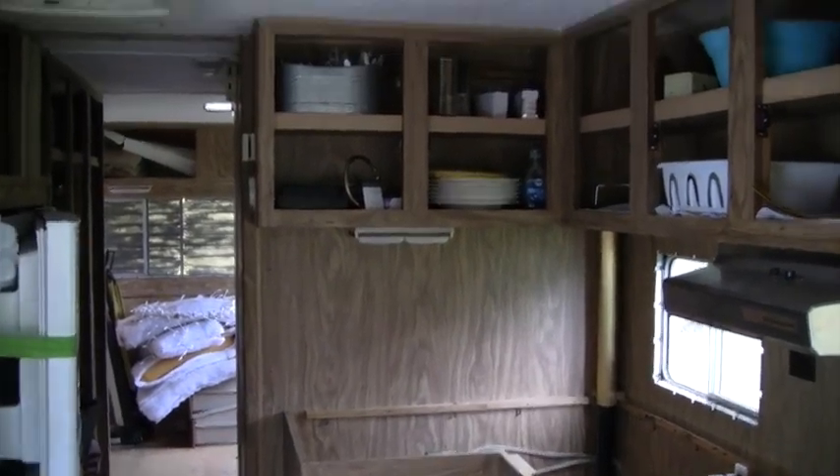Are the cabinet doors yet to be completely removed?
No.